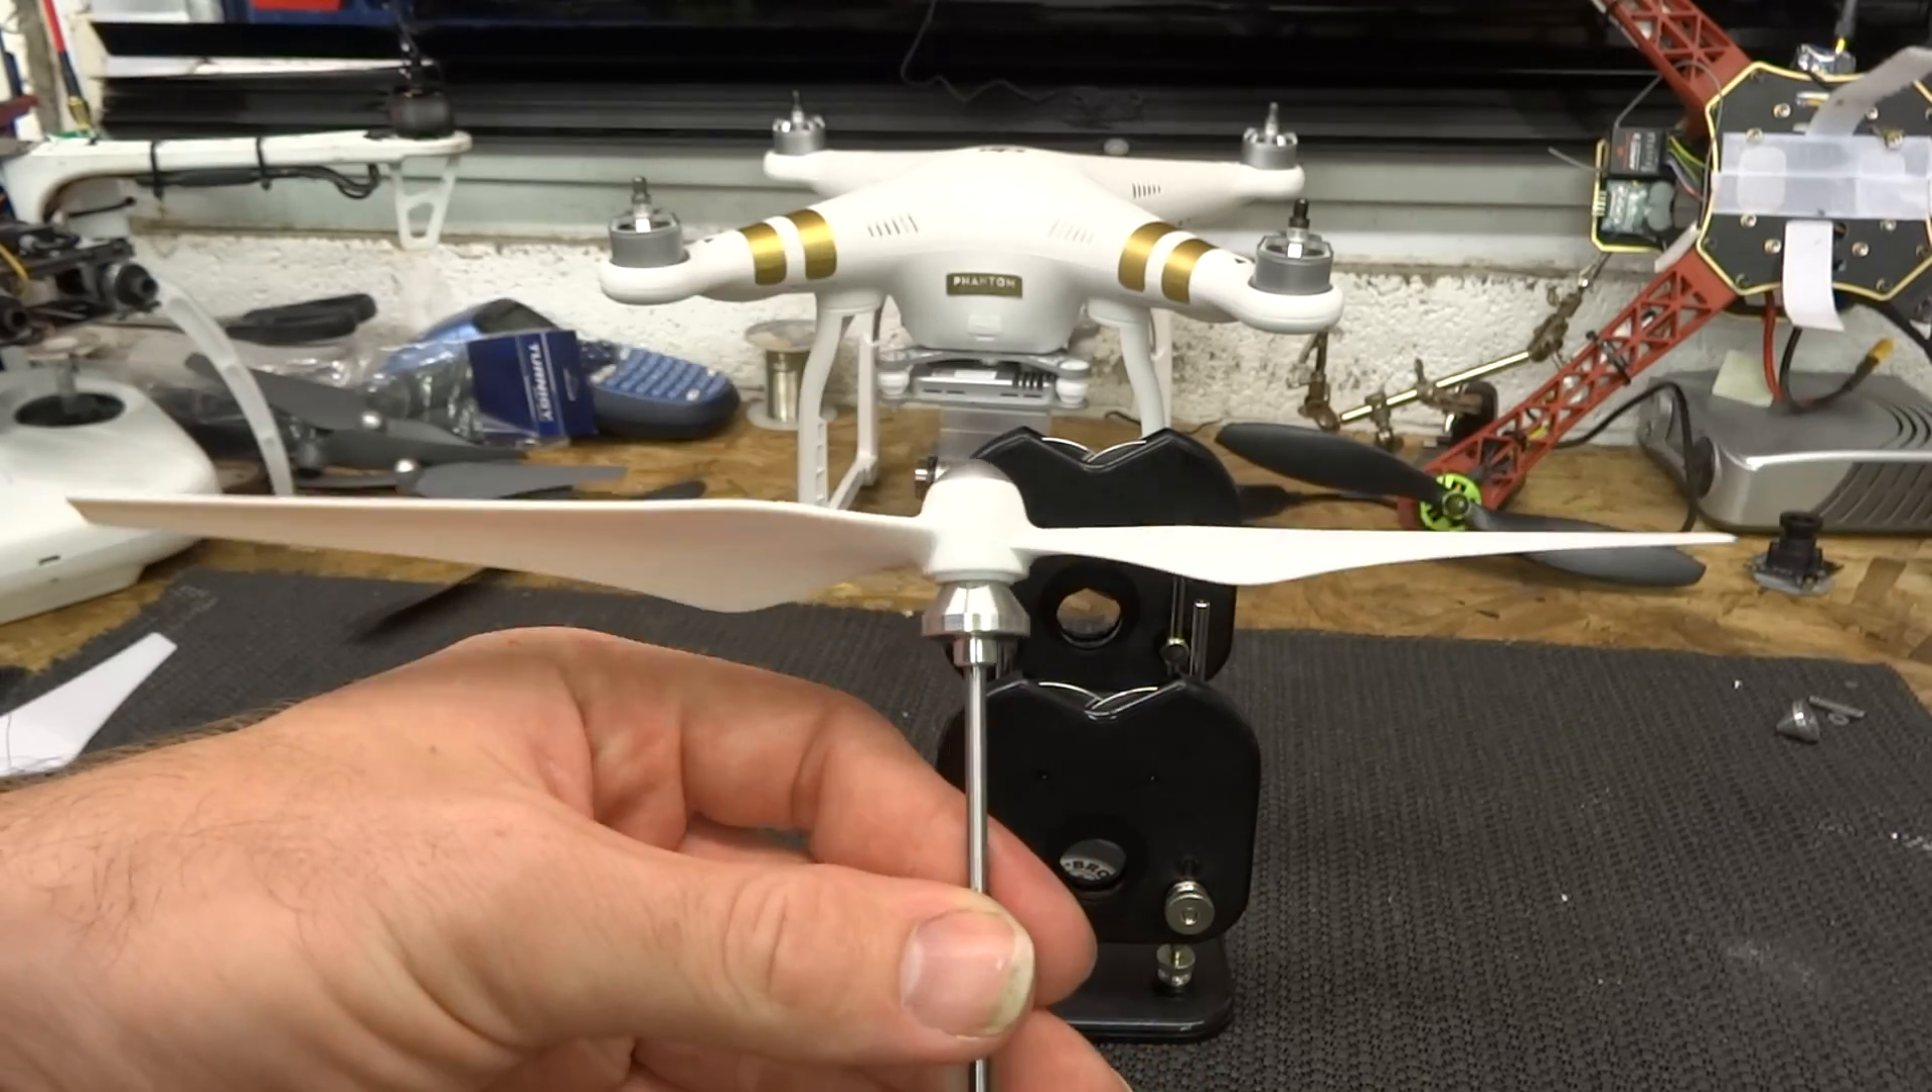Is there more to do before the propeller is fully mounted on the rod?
No.